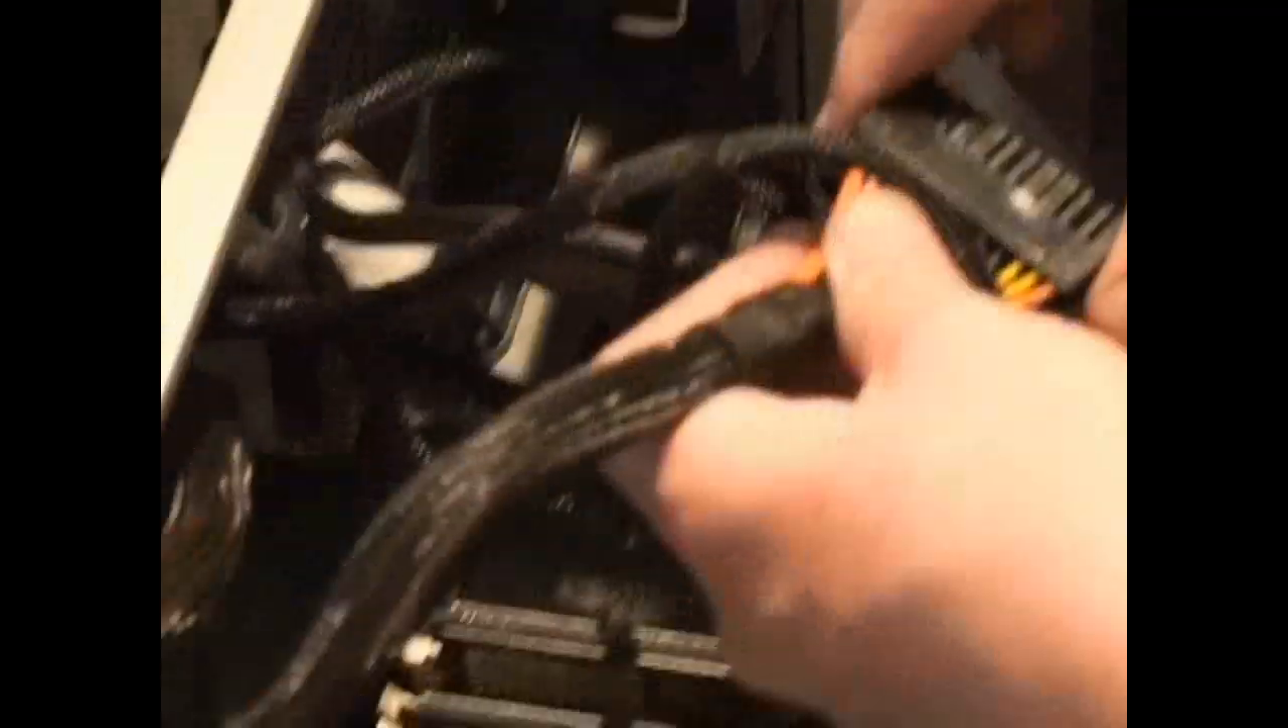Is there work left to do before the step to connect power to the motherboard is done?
Yes.